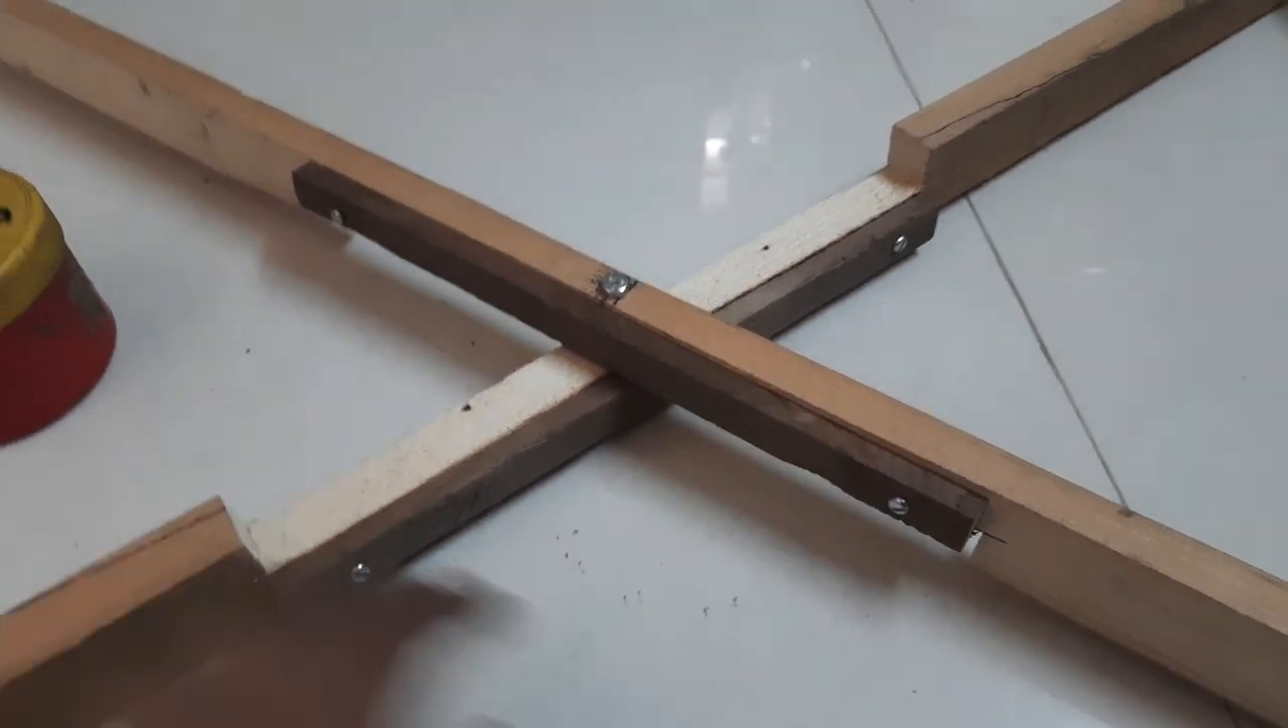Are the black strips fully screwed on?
Yes.